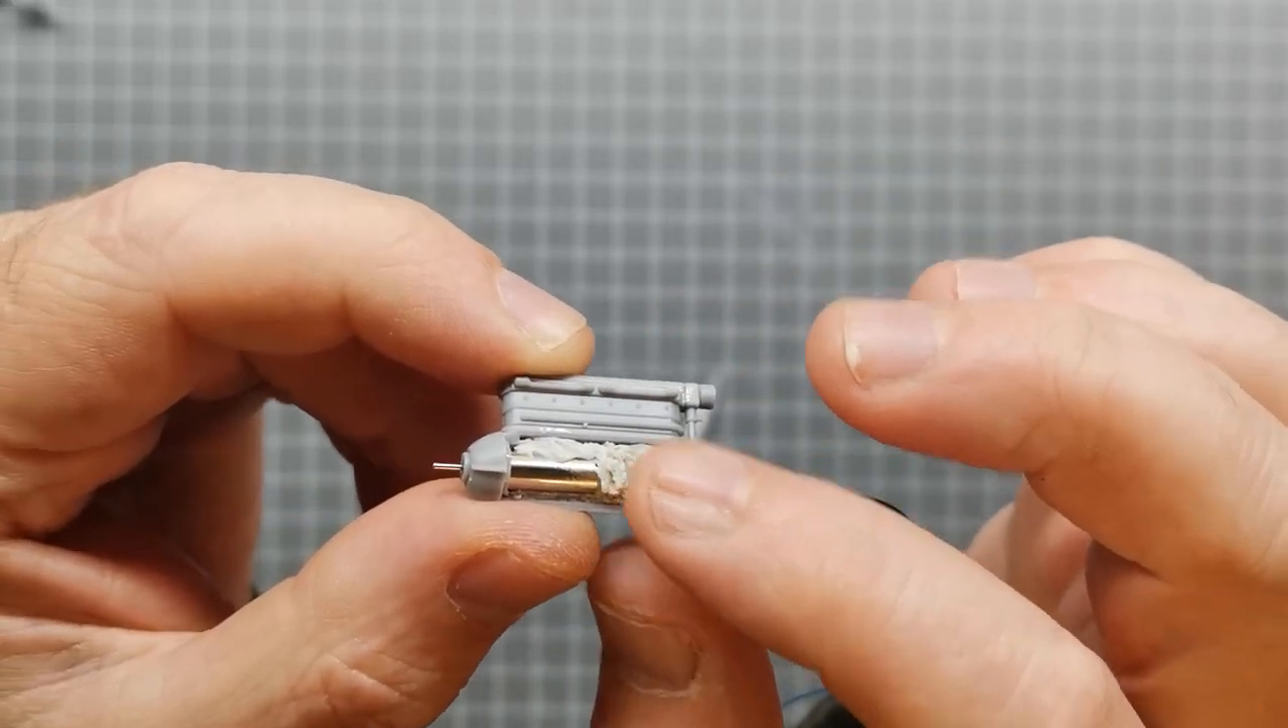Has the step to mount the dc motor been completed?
Yes.